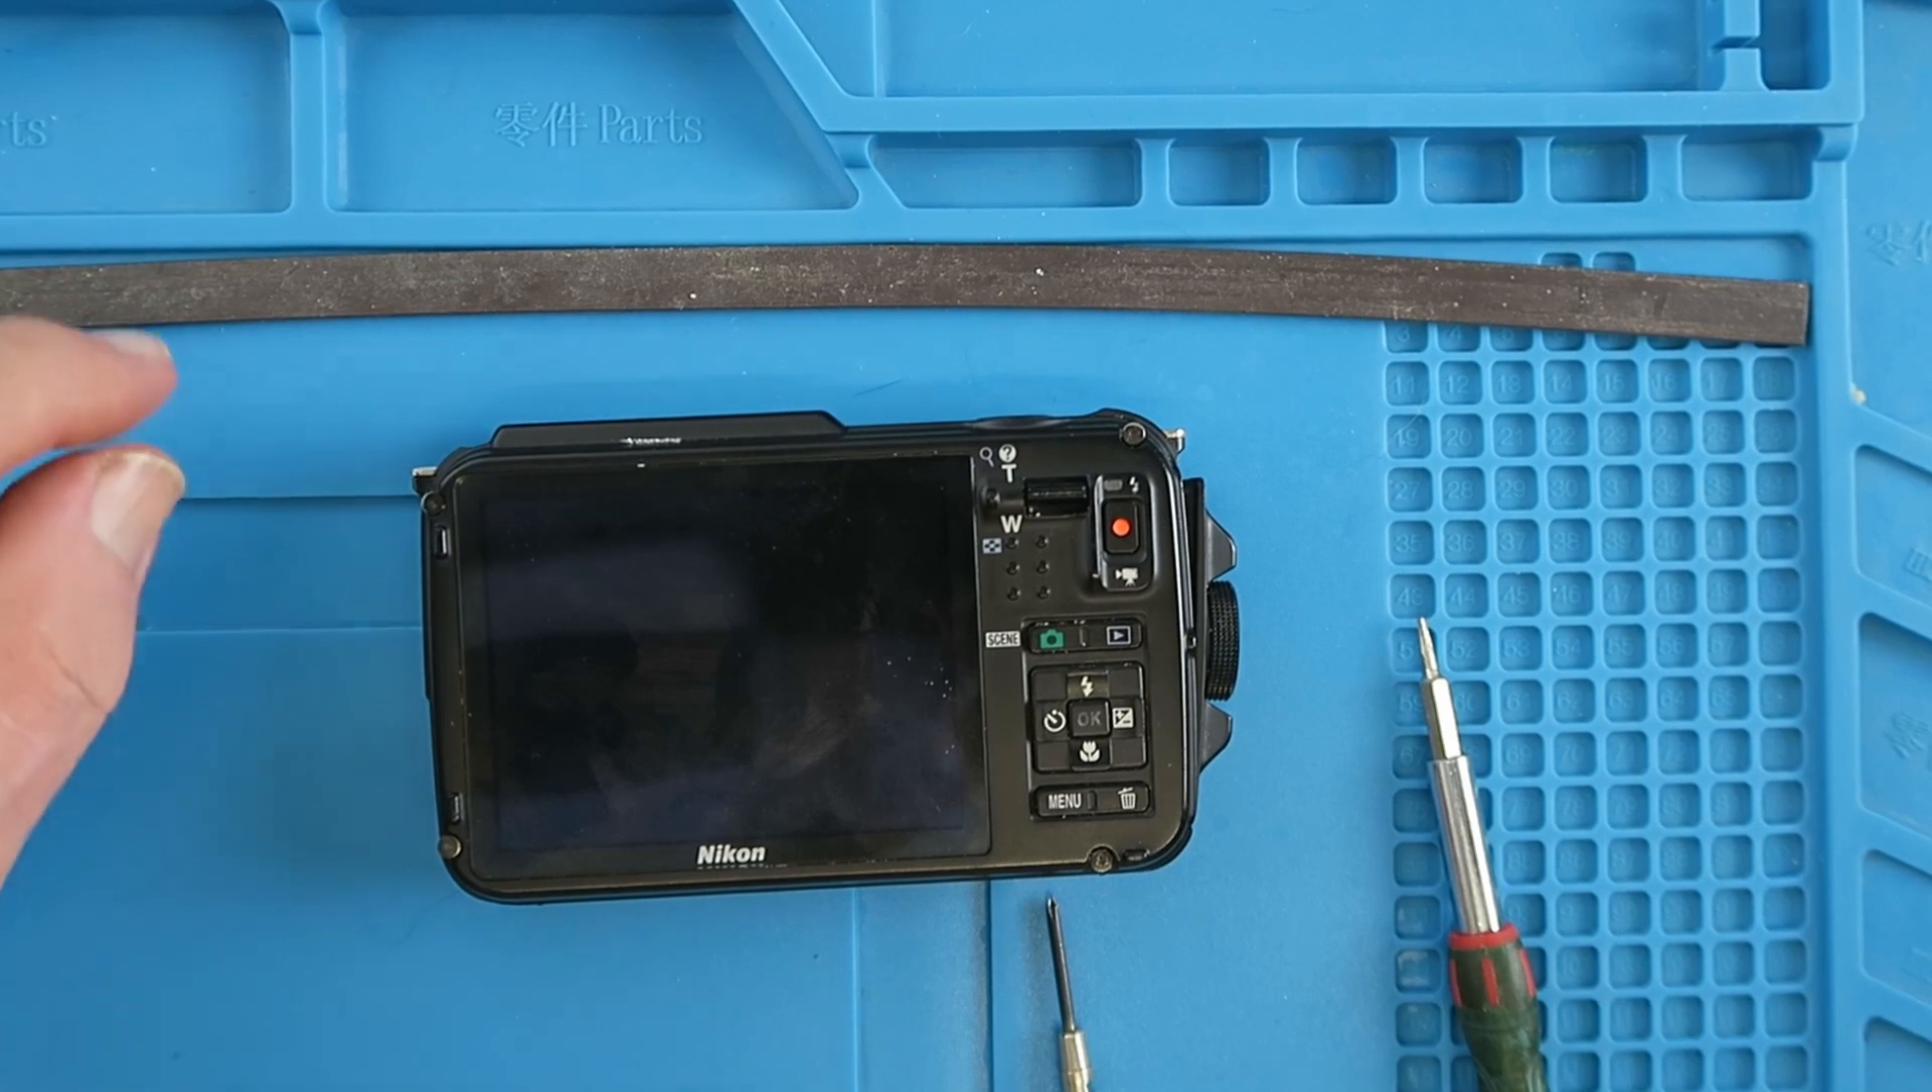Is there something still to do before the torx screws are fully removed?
Yes.